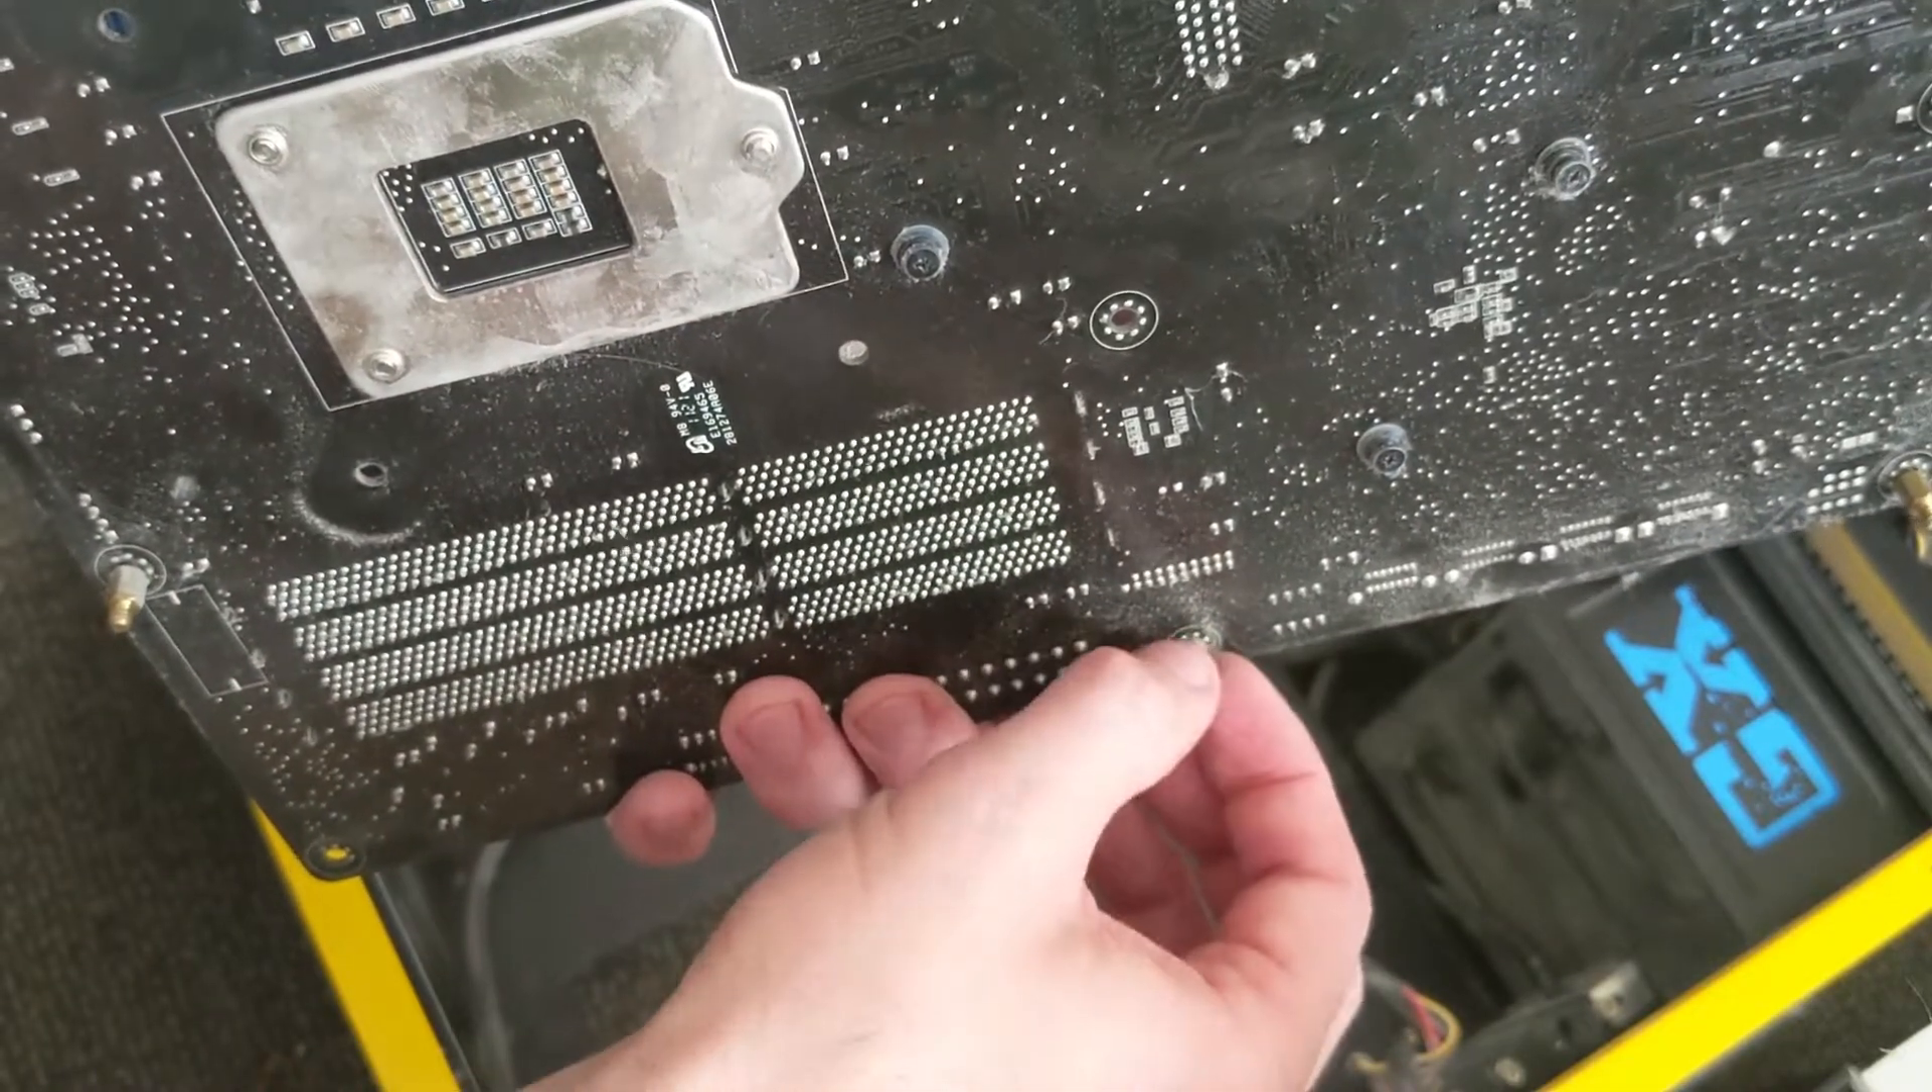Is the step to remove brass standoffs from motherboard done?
No.